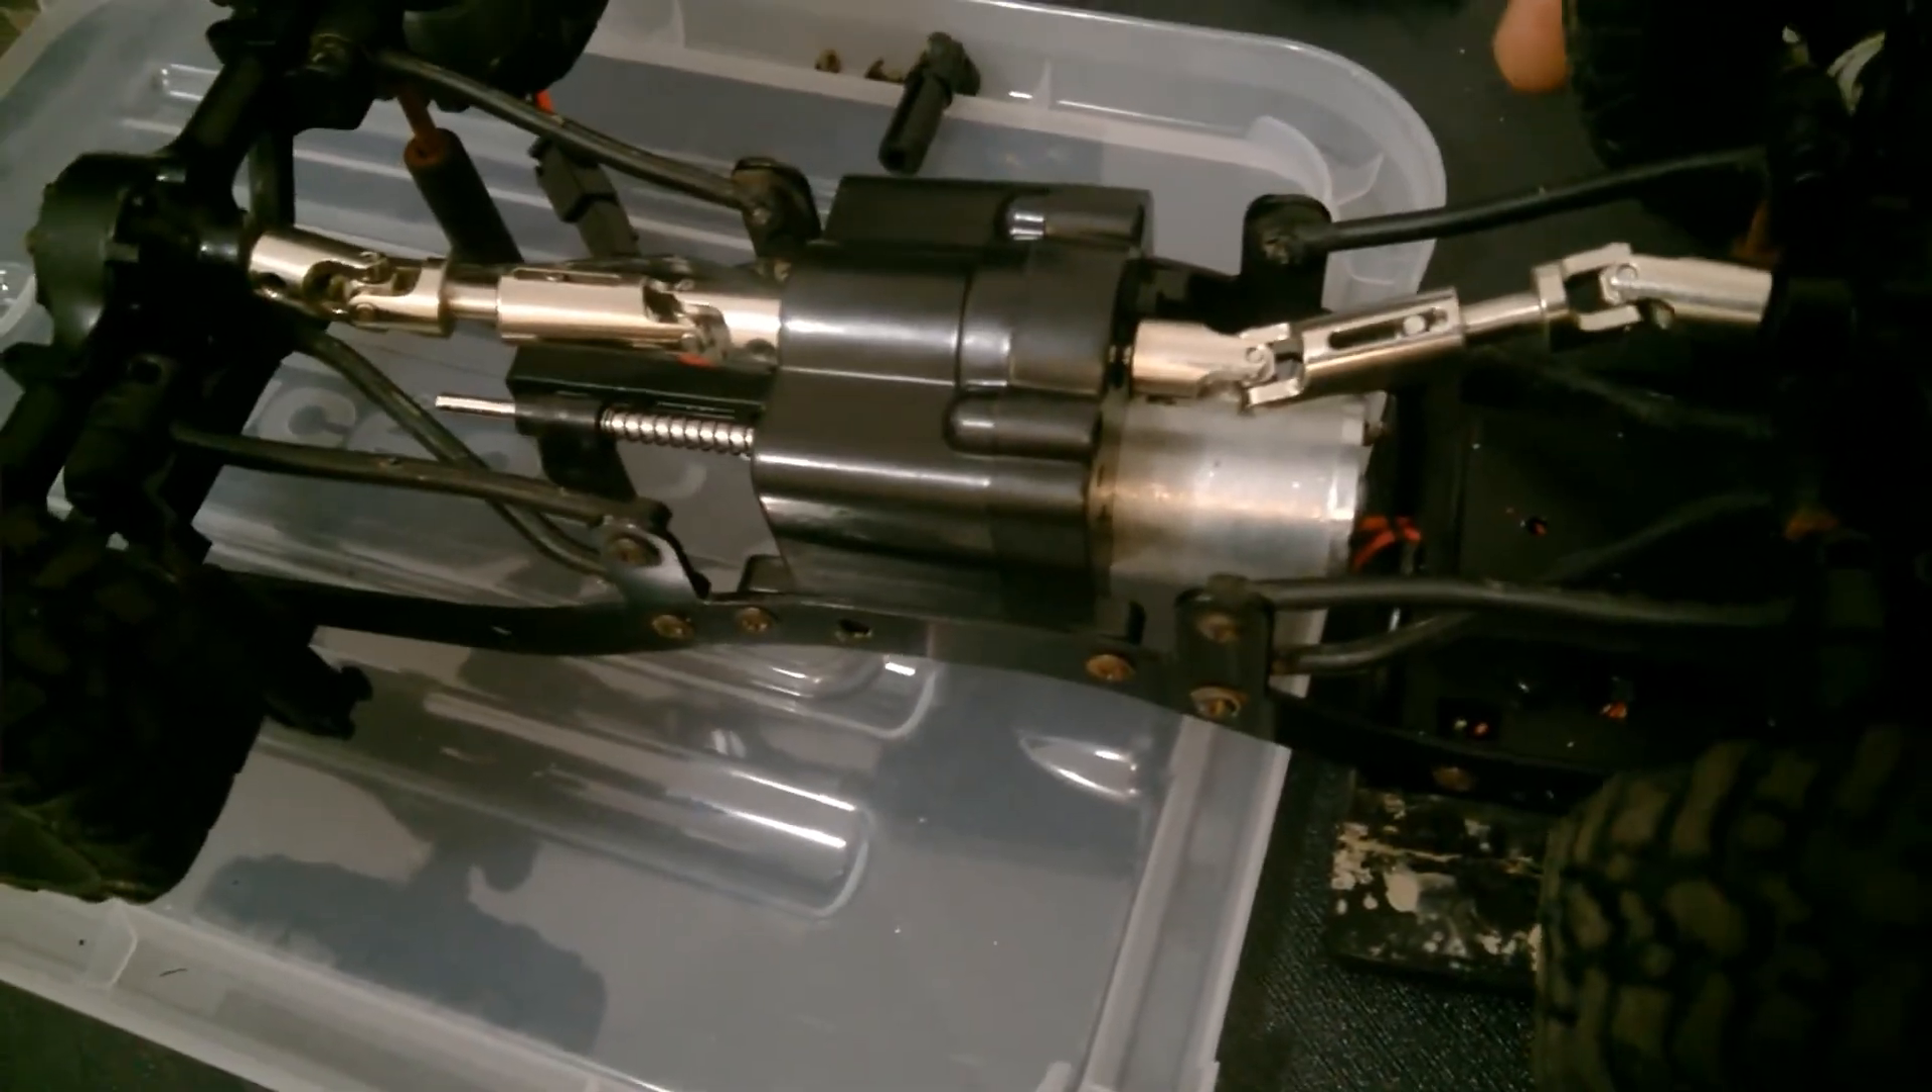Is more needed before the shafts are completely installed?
No.